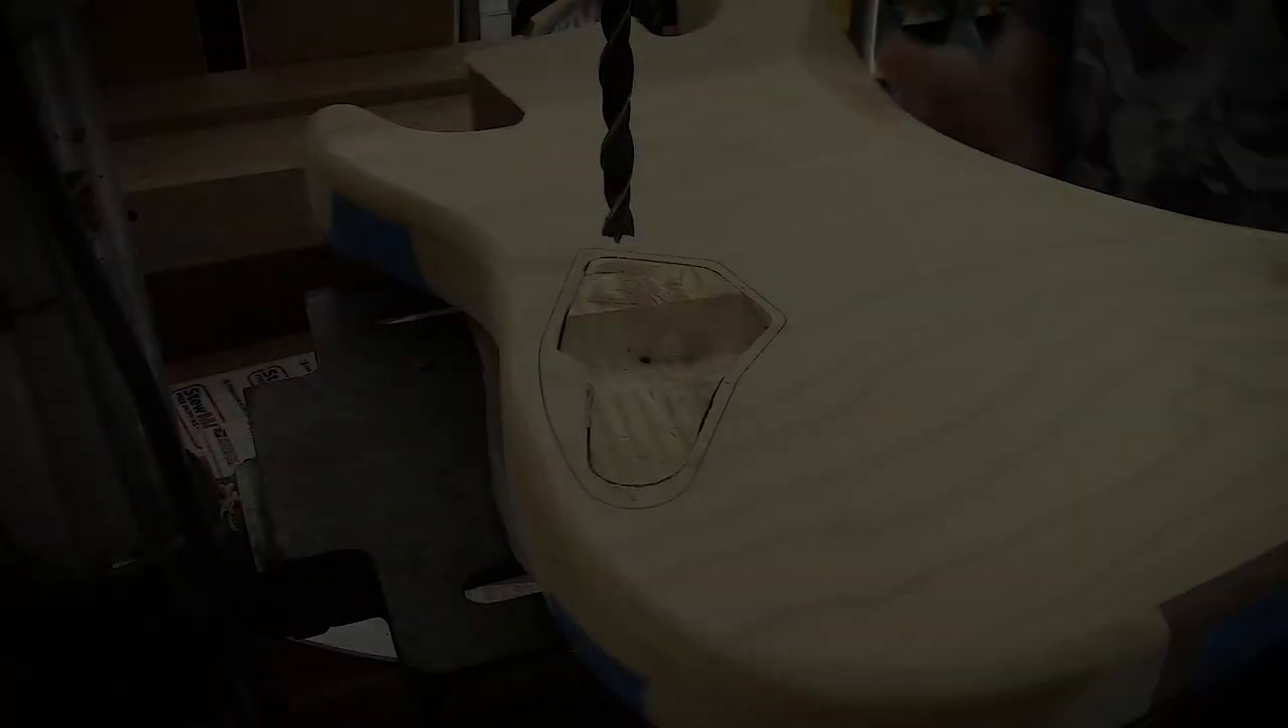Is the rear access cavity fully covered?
No.